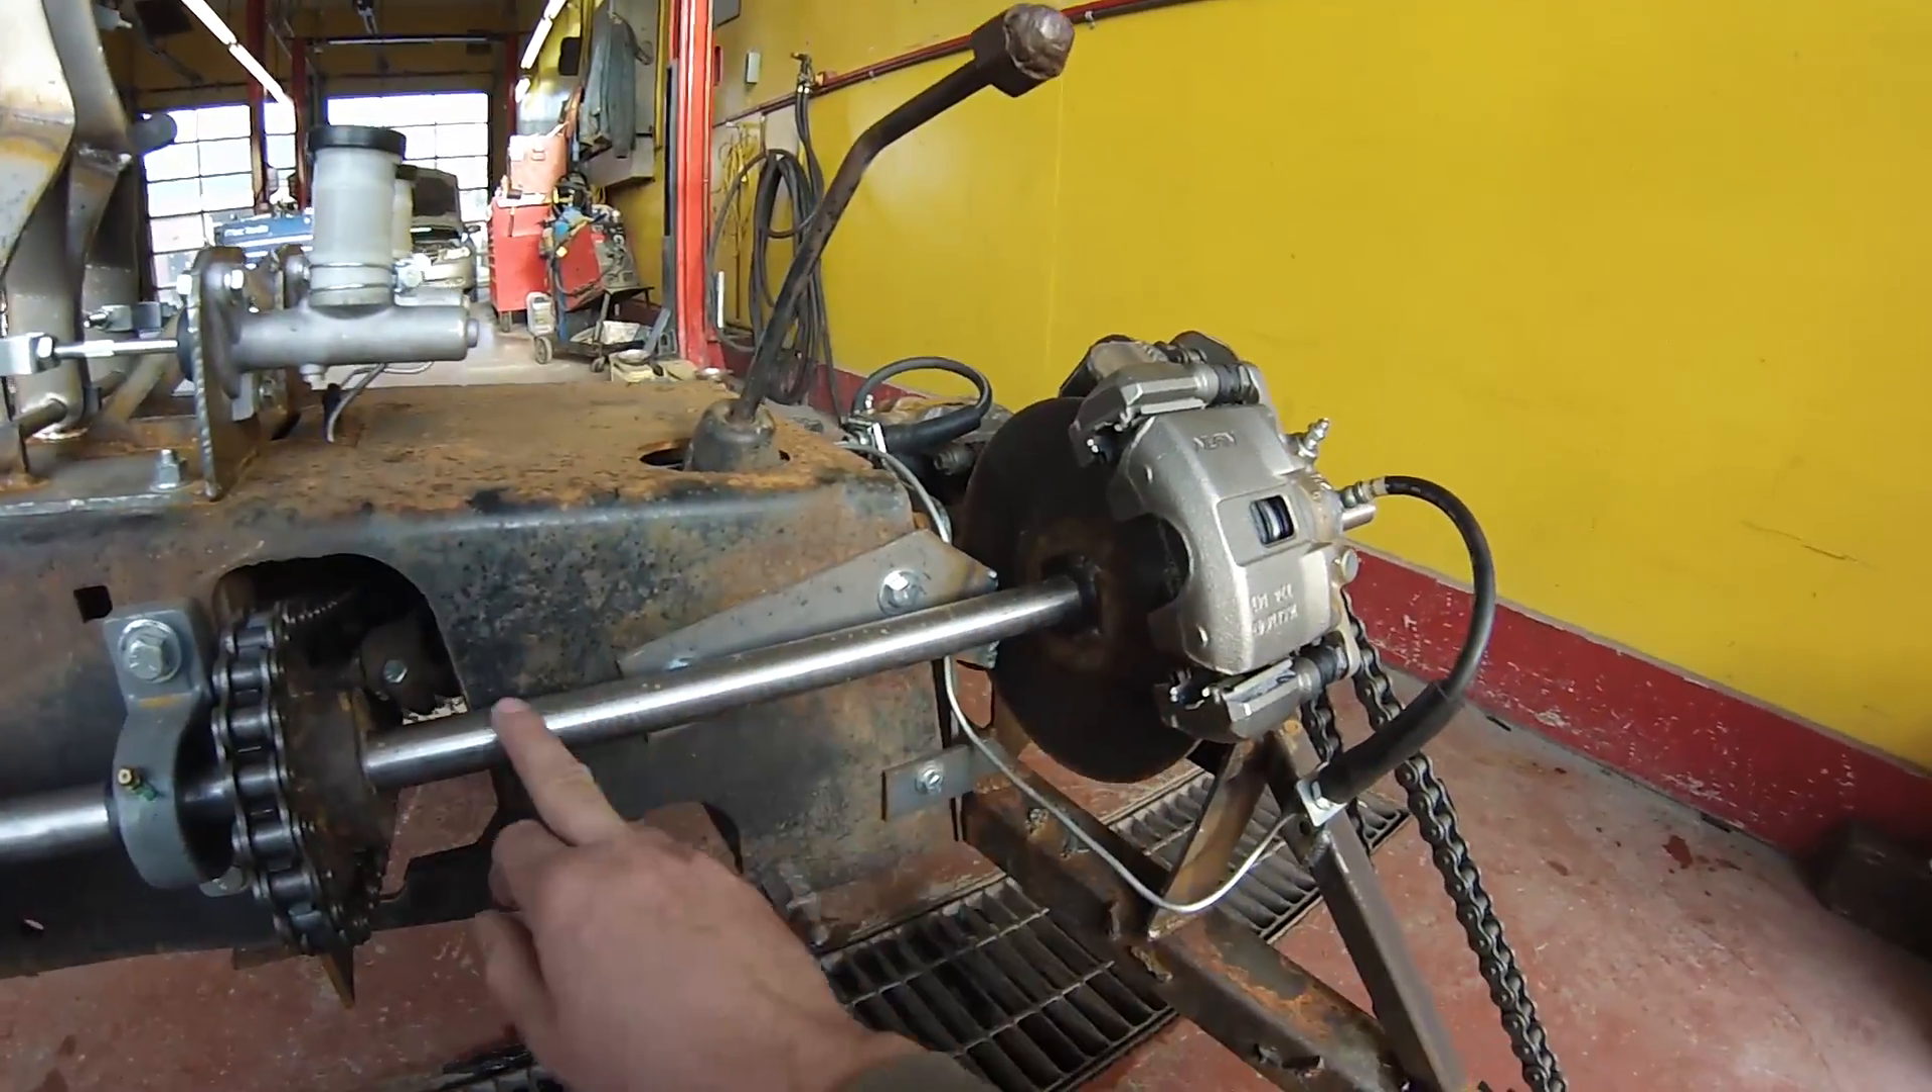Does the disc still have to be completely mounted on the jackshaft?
No.